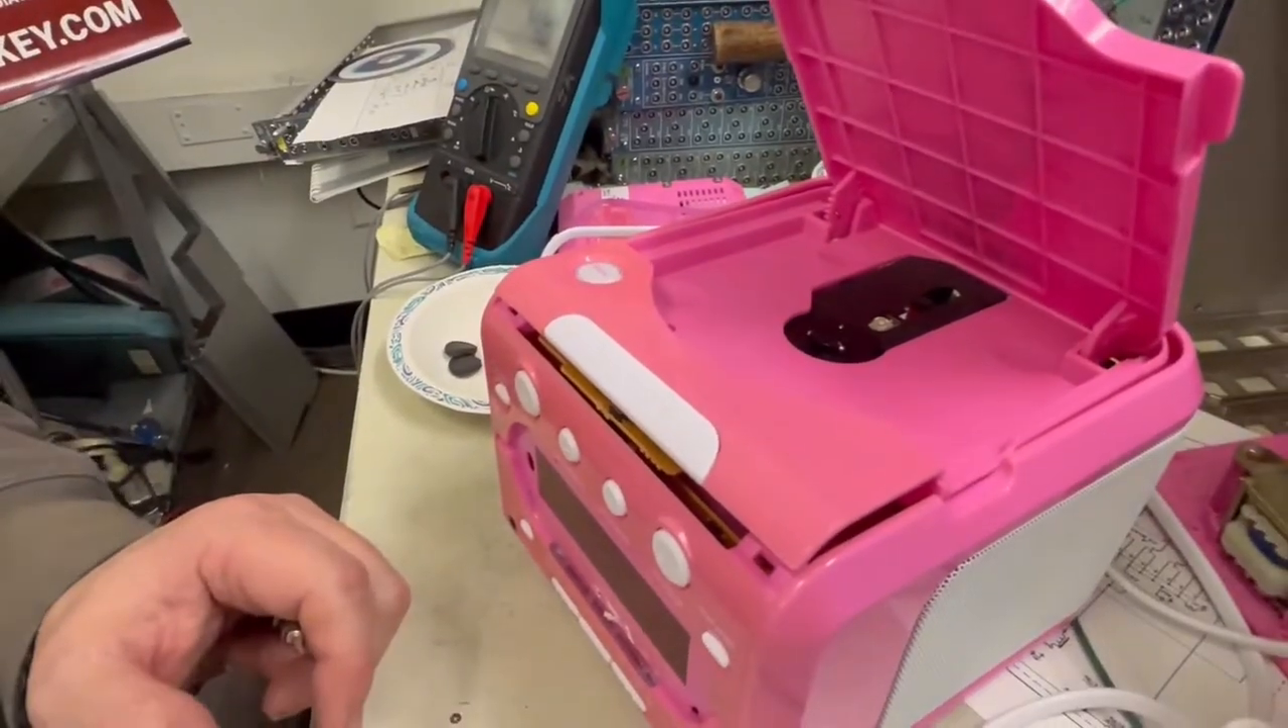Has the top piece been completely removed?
No.